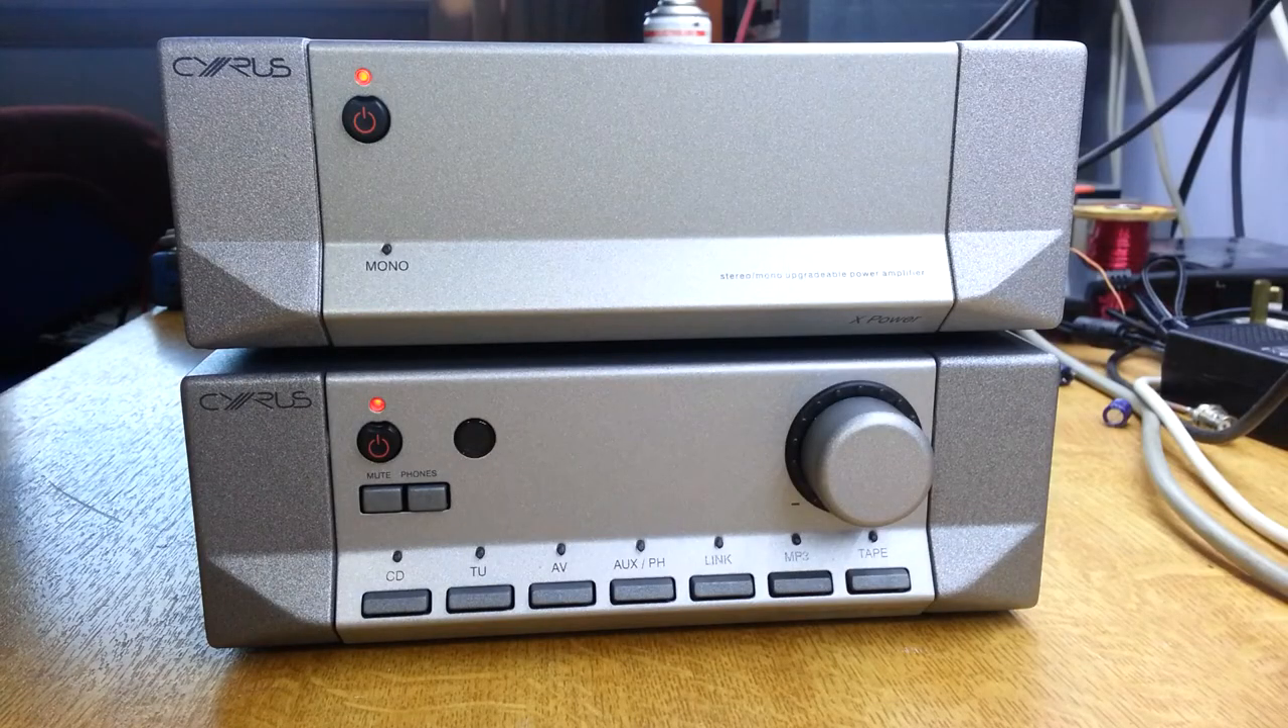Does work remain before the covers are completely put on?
No.